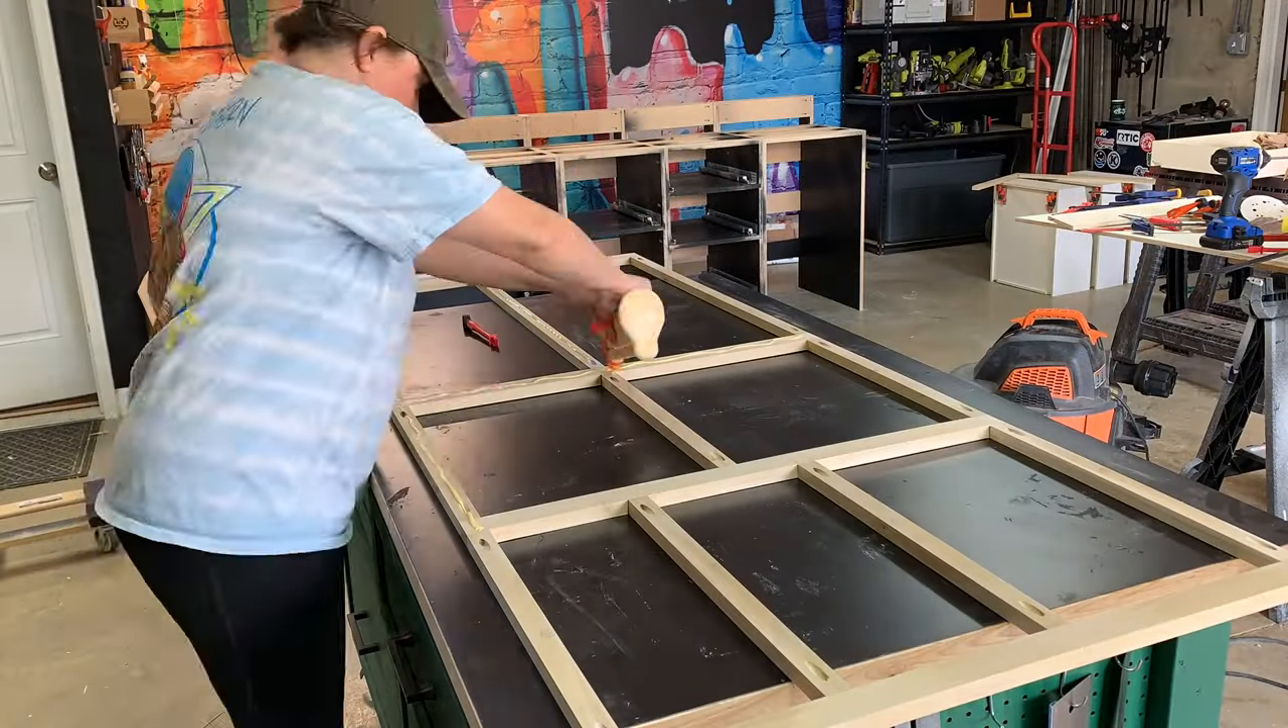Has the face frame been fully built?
Yes.